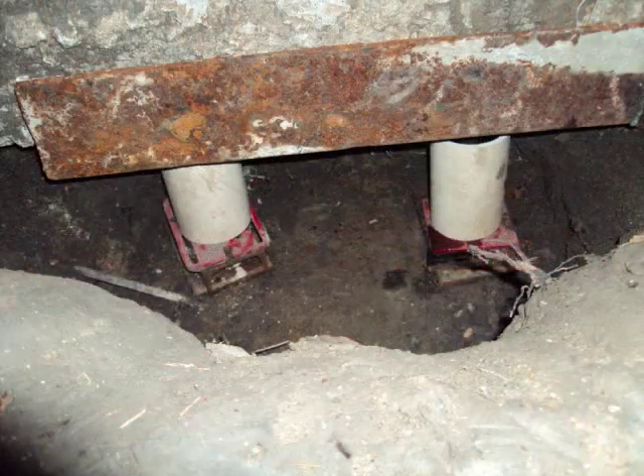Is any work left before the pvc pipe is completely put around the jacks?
No.